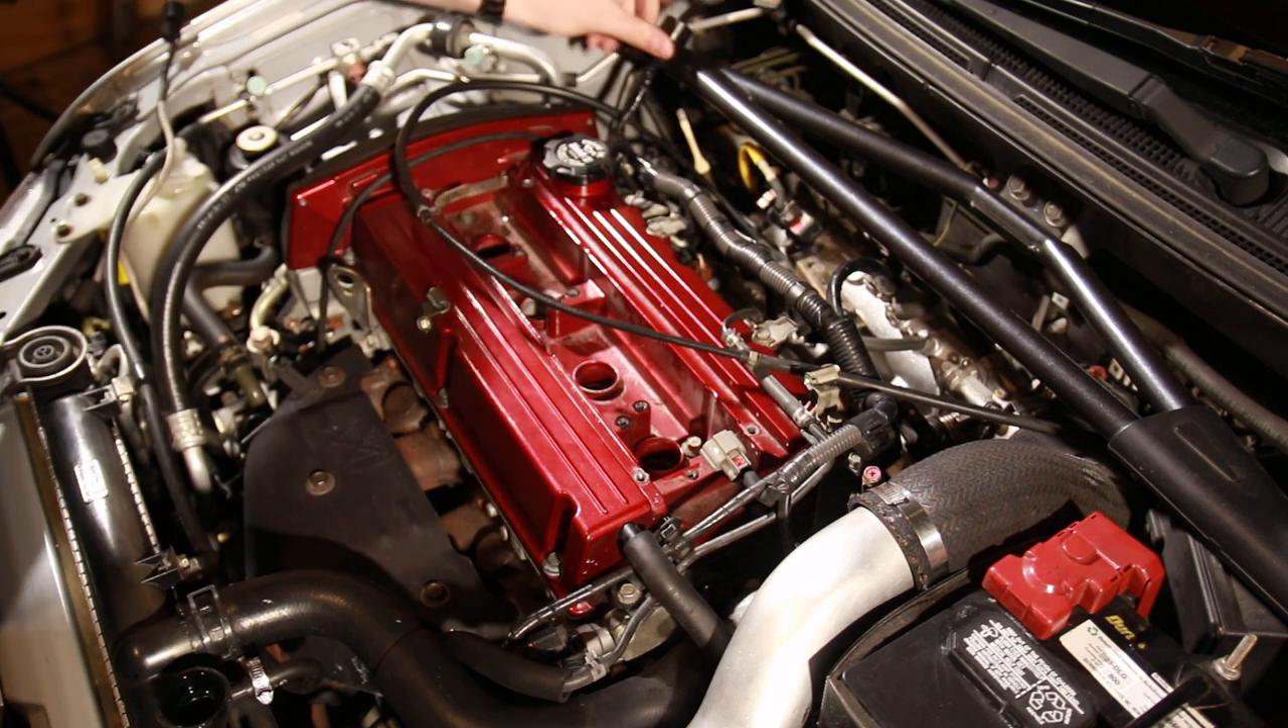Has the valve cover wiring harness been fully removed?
No.